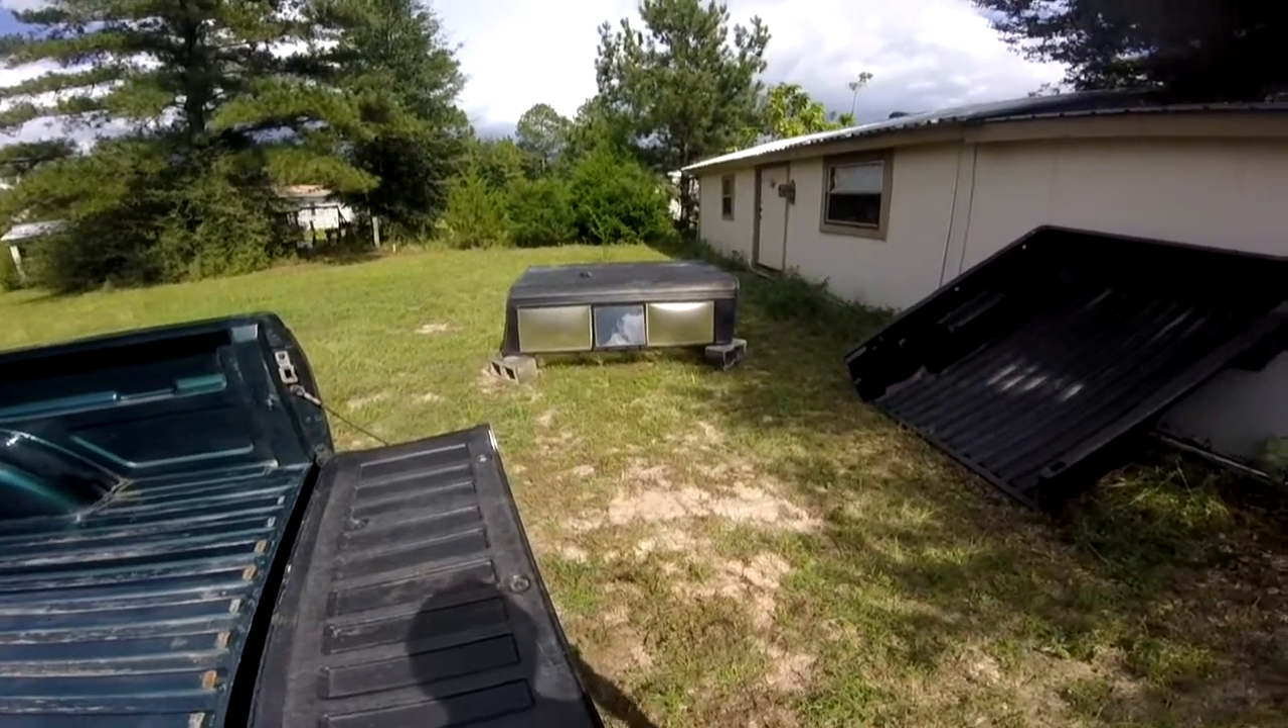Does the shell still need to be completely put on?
Yes.